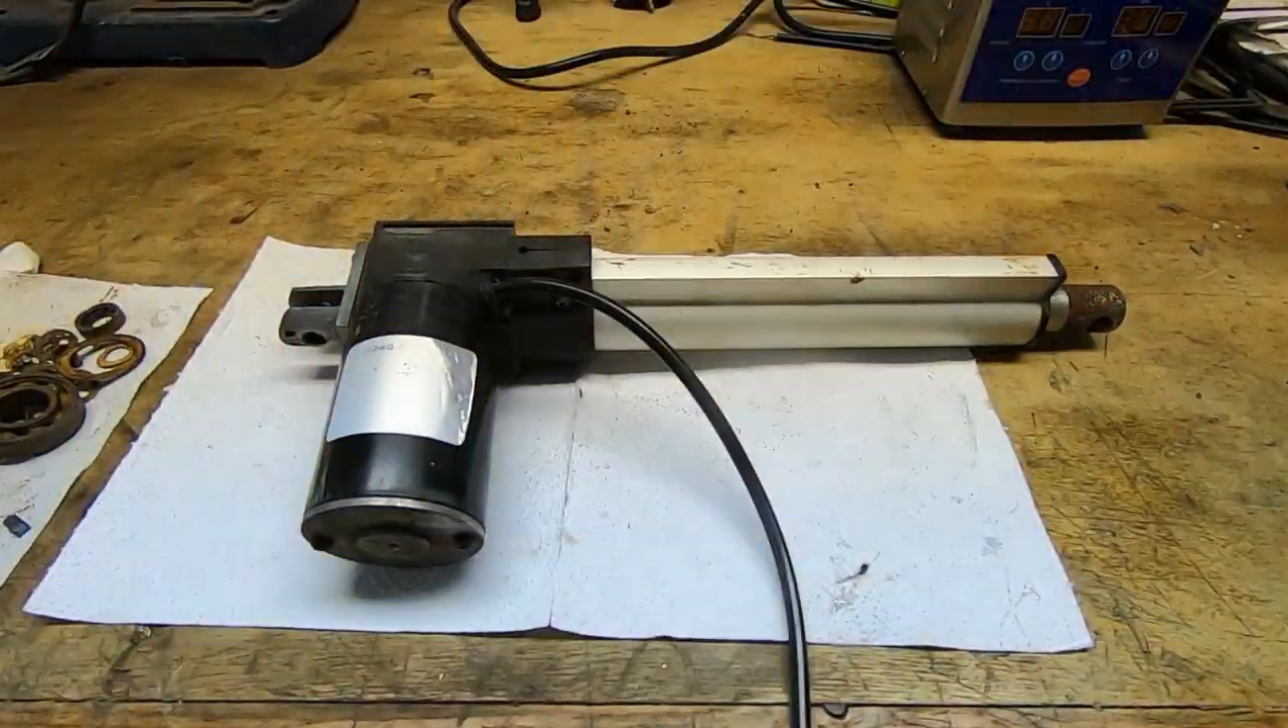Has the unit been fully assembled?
Yes.